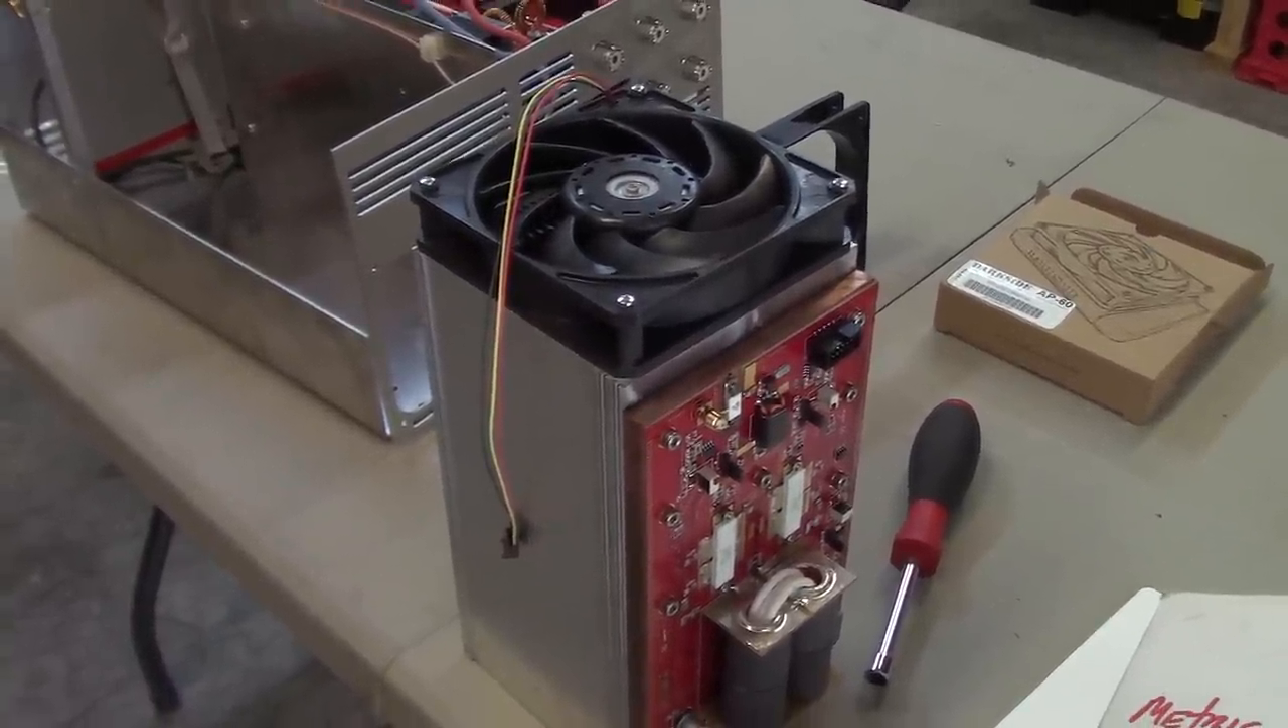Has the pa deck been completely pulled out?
Yes.